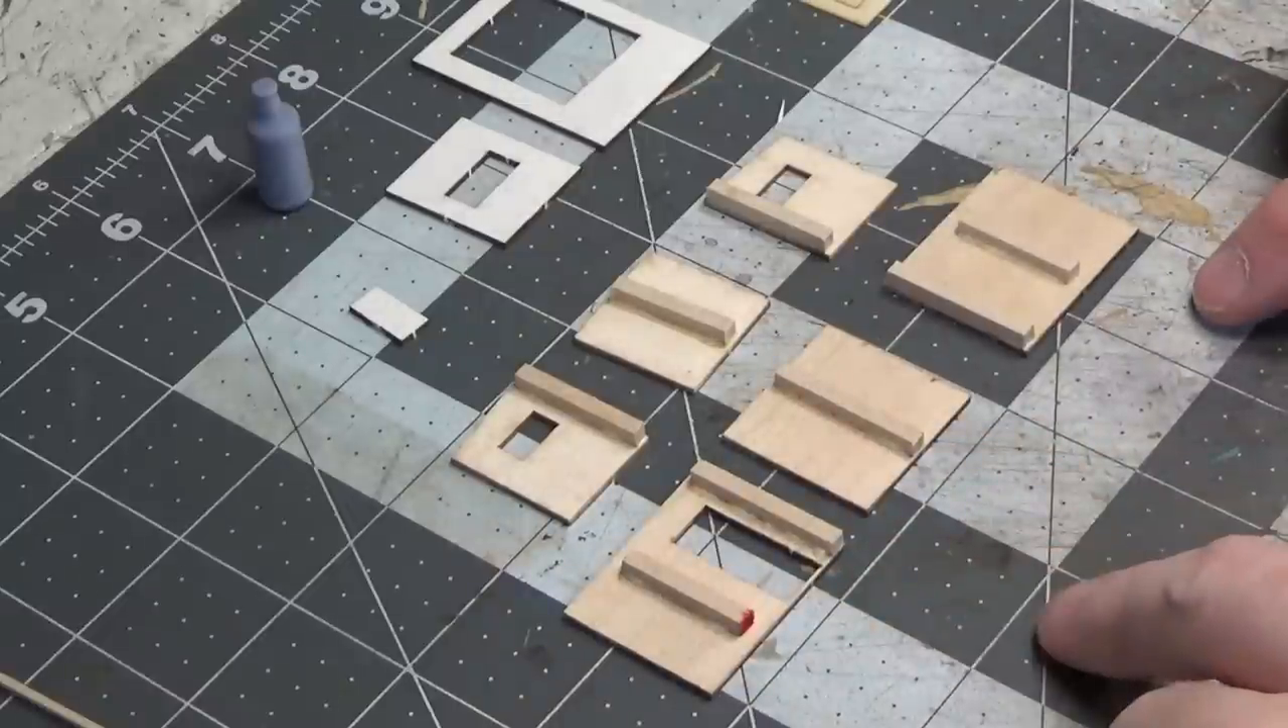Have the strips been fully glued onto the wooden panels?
Yes.